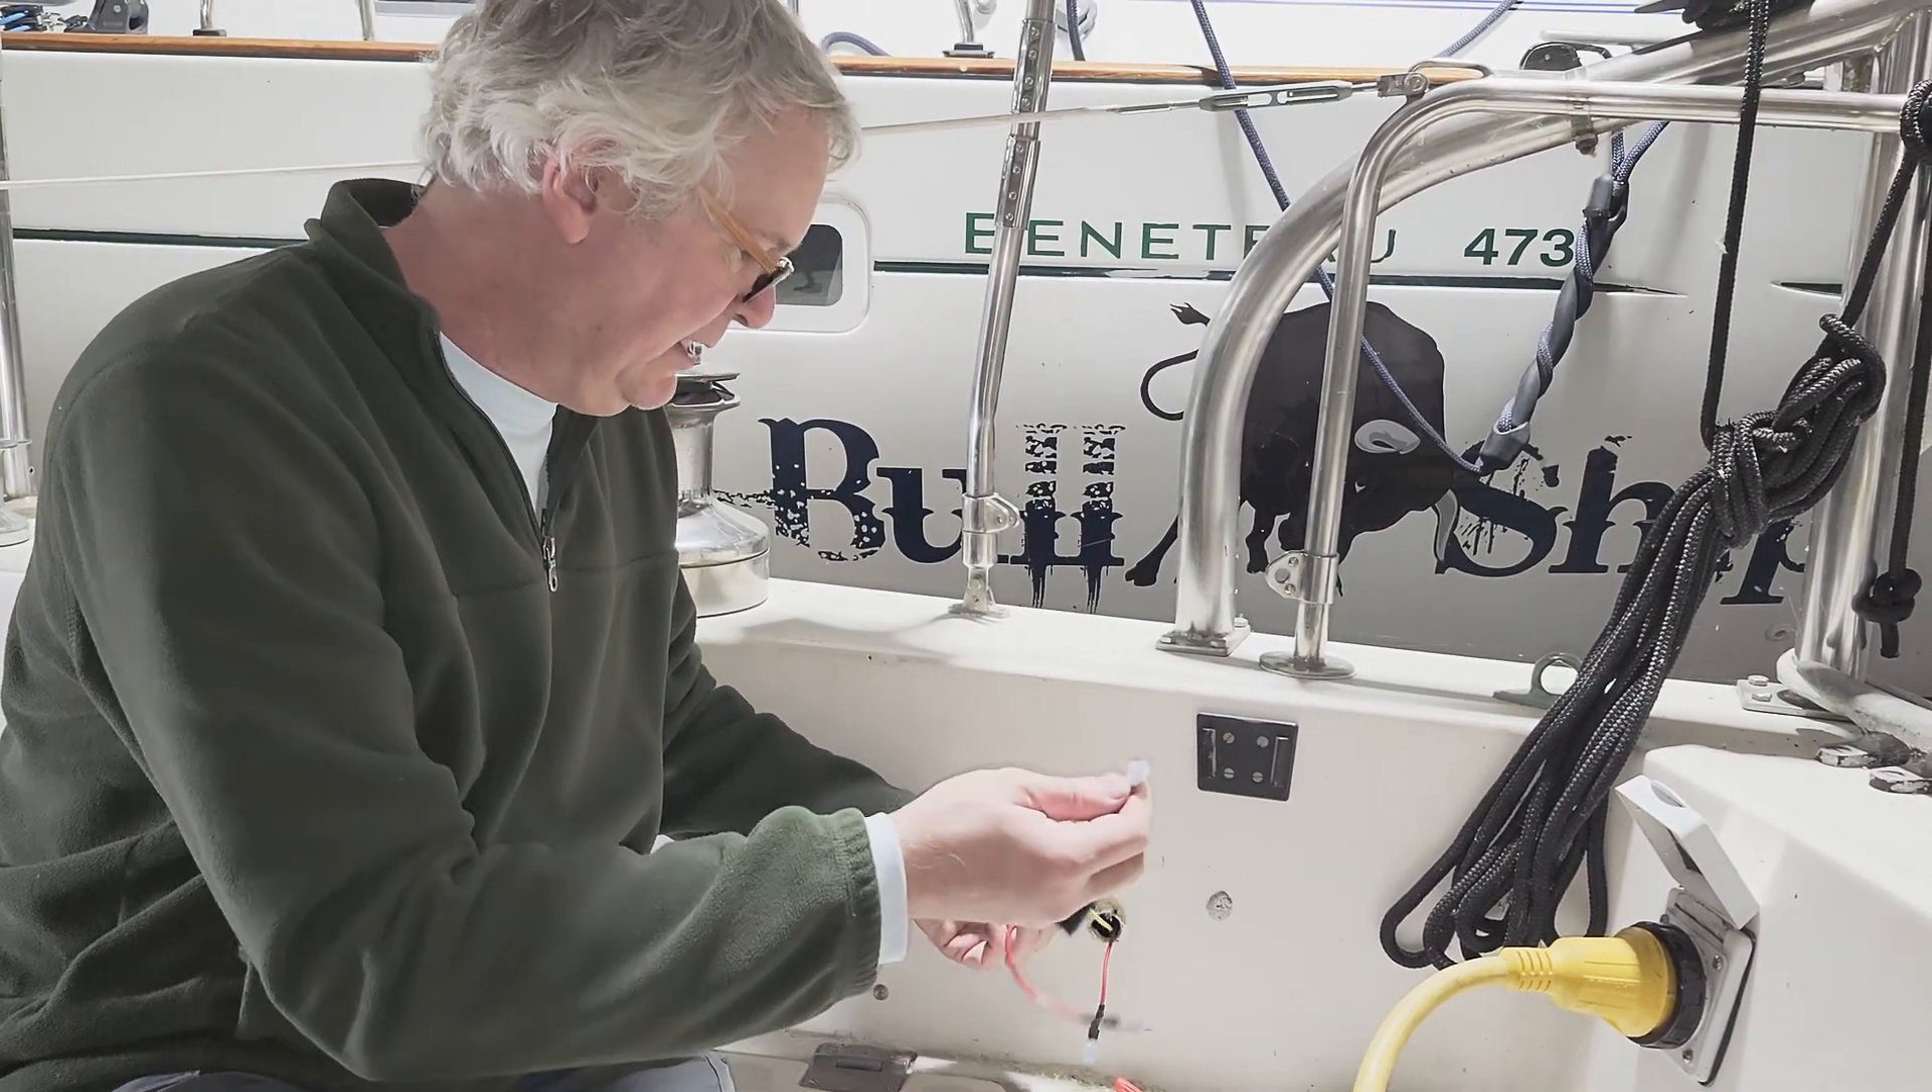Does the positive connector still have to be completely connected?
Yes.